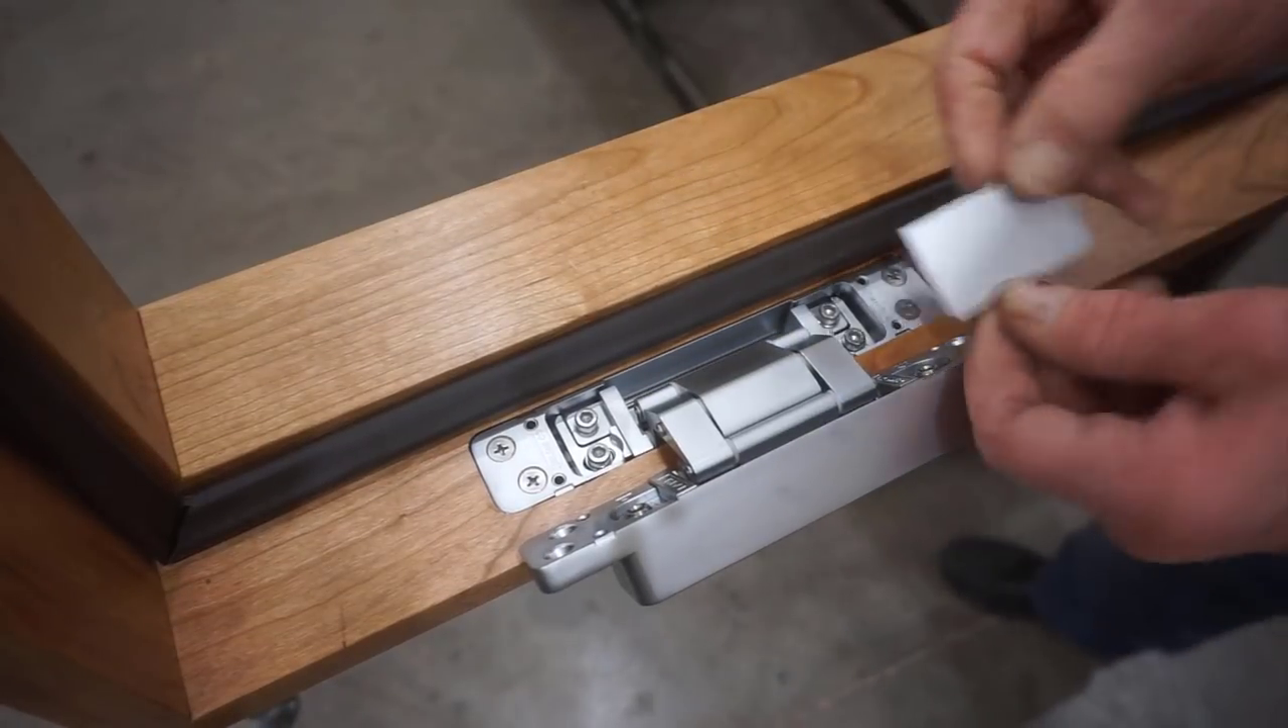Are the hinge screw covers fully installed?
No.